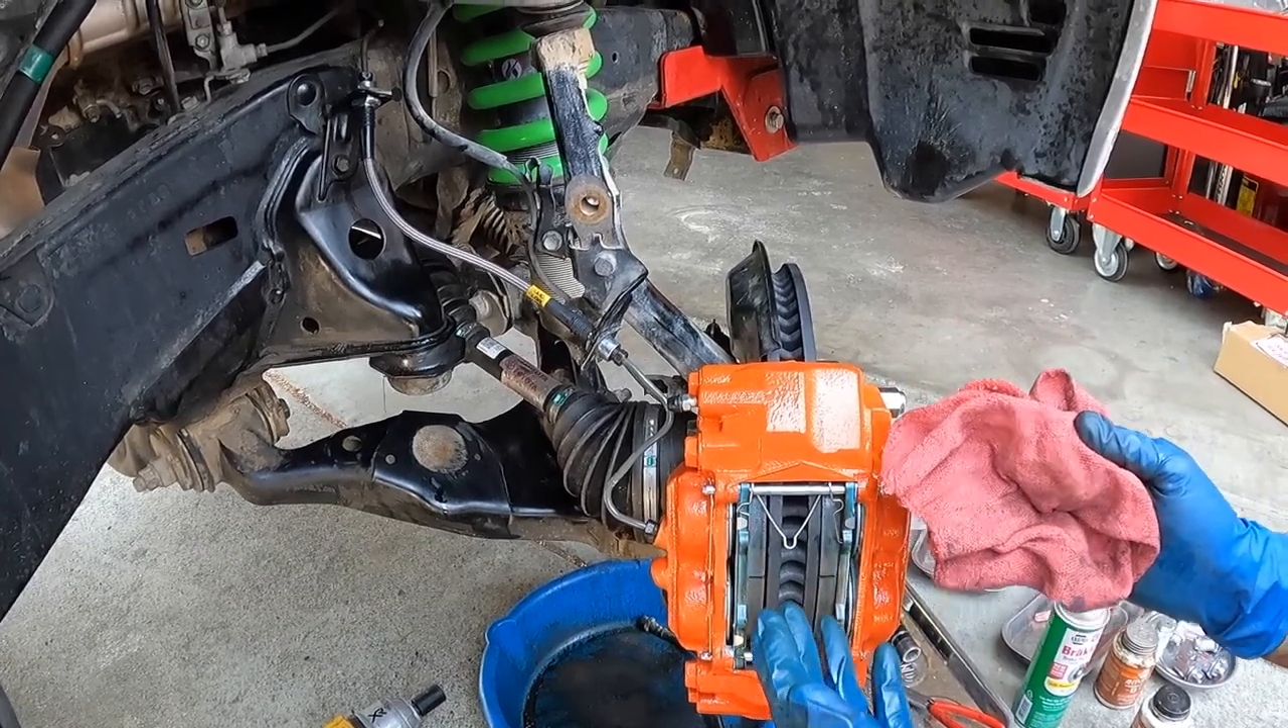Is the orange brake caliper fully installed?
Yes.